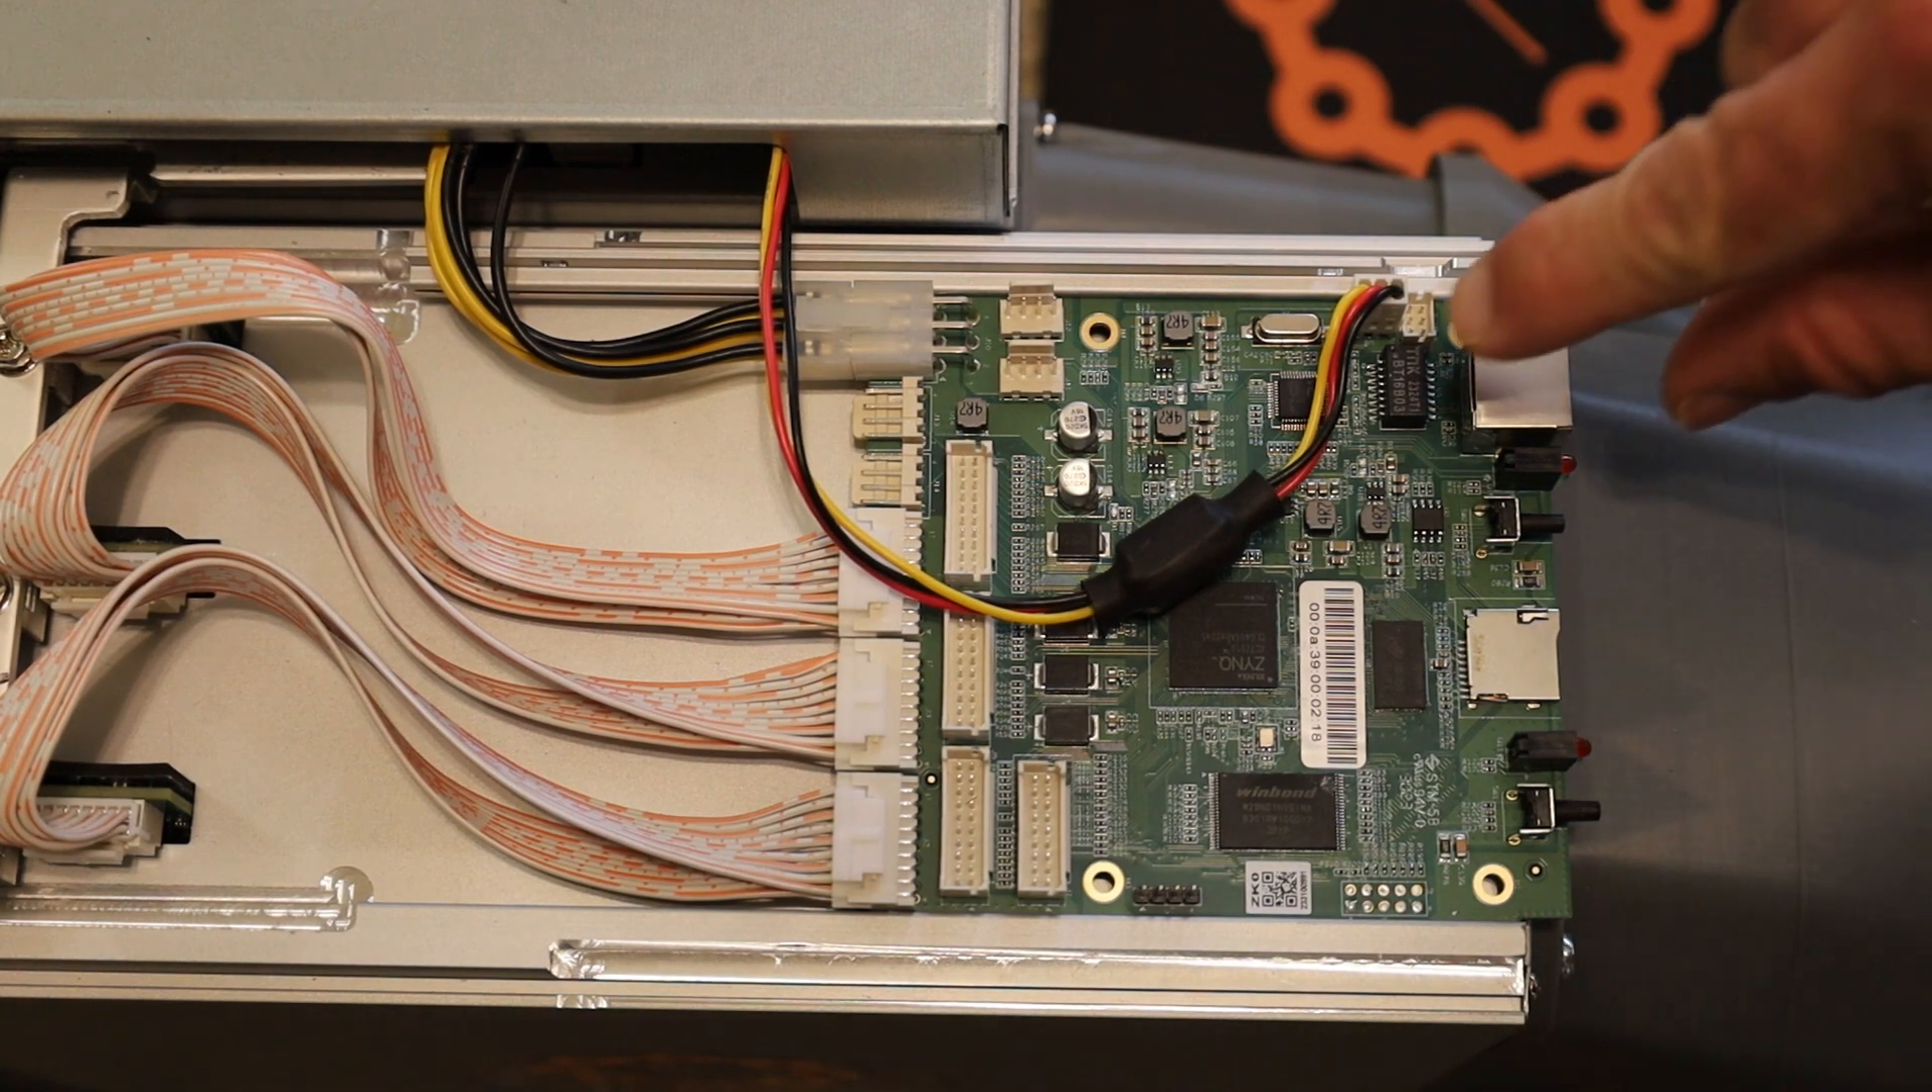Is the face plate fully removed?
Yes.